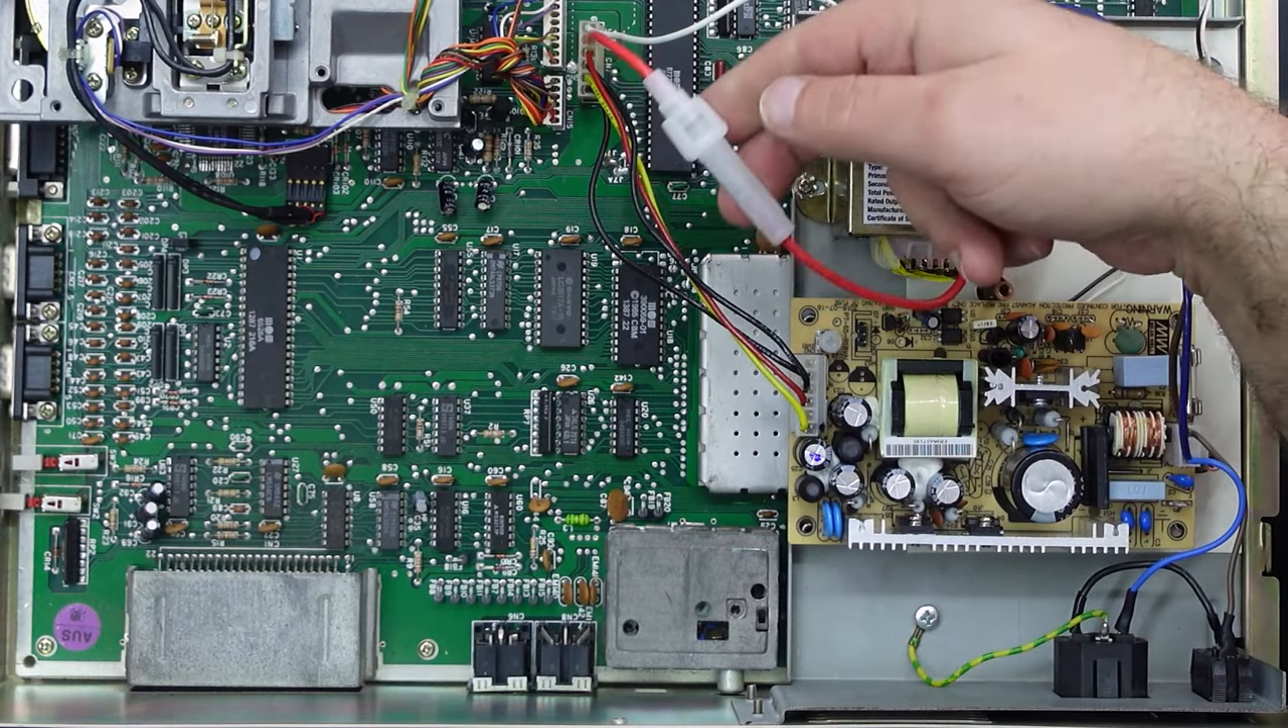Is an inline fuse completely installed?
Yes.